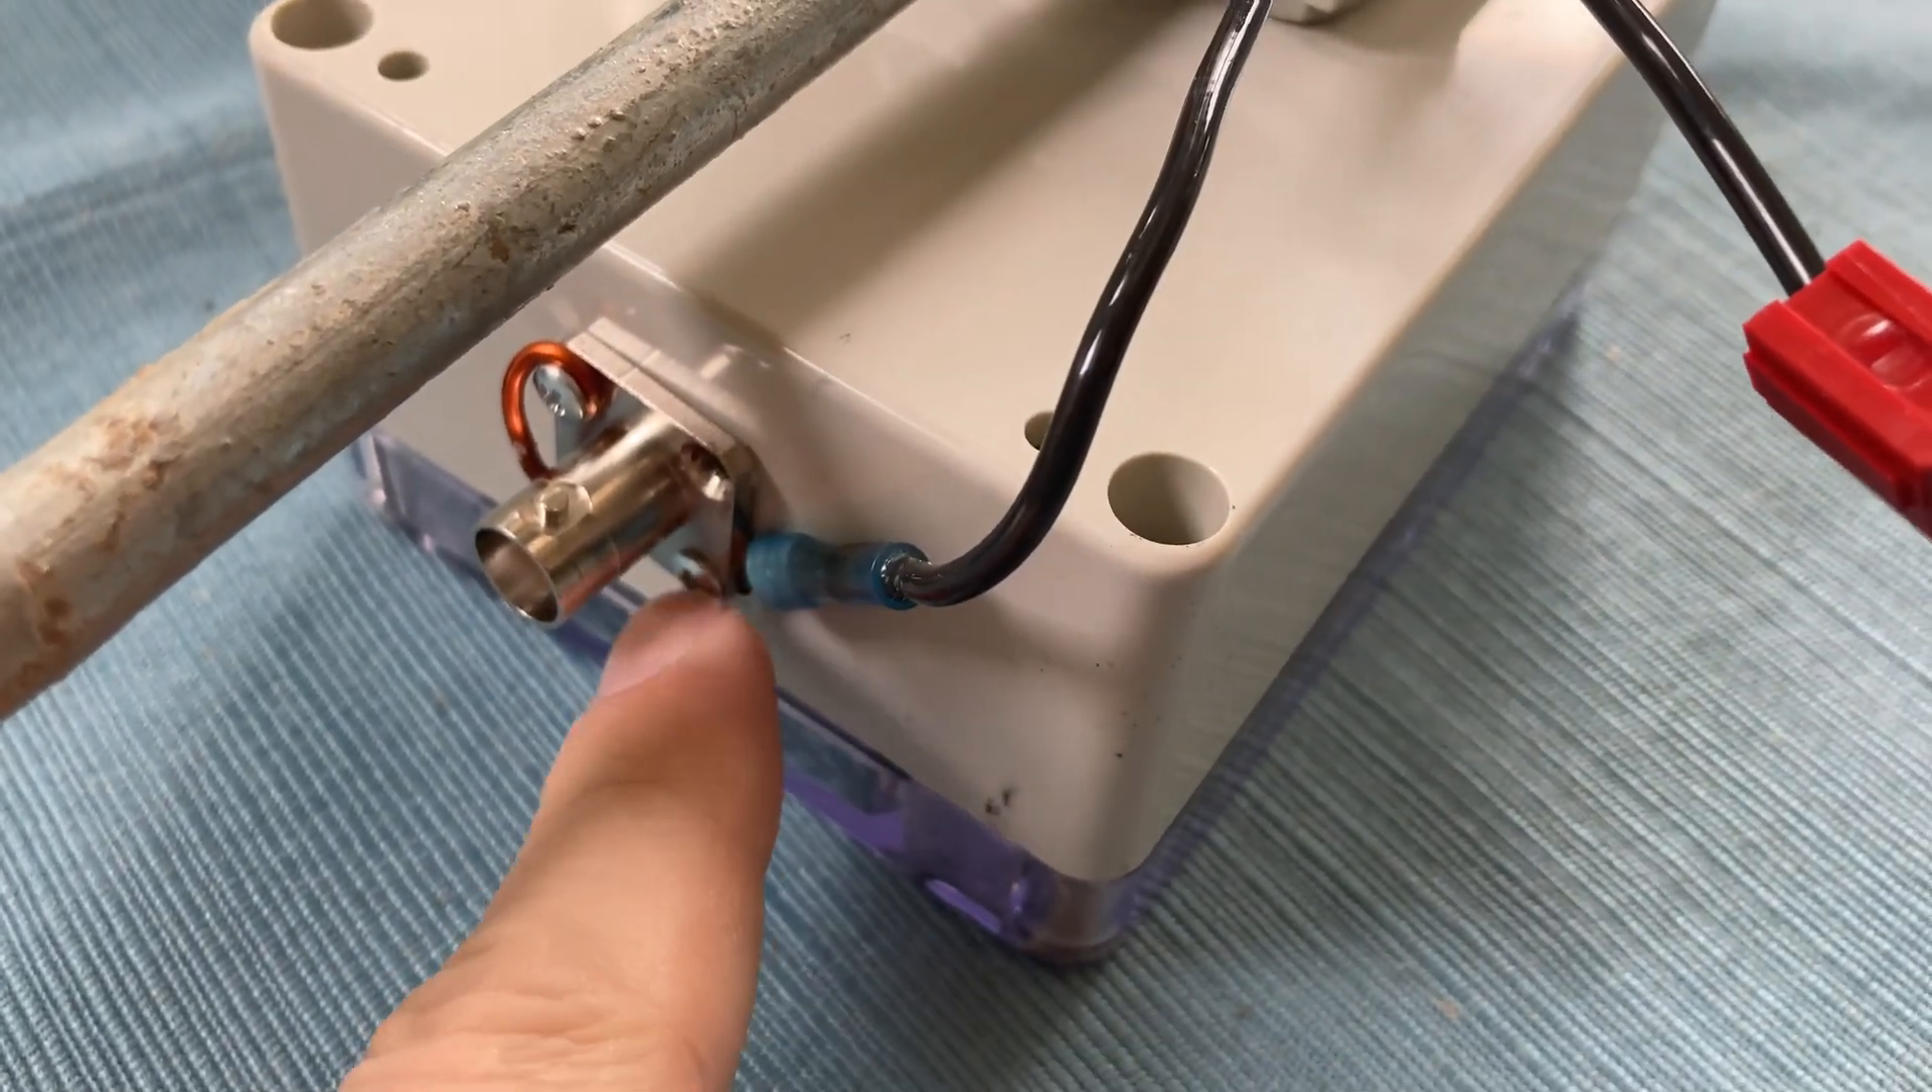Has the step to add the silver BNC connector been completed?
Yes.